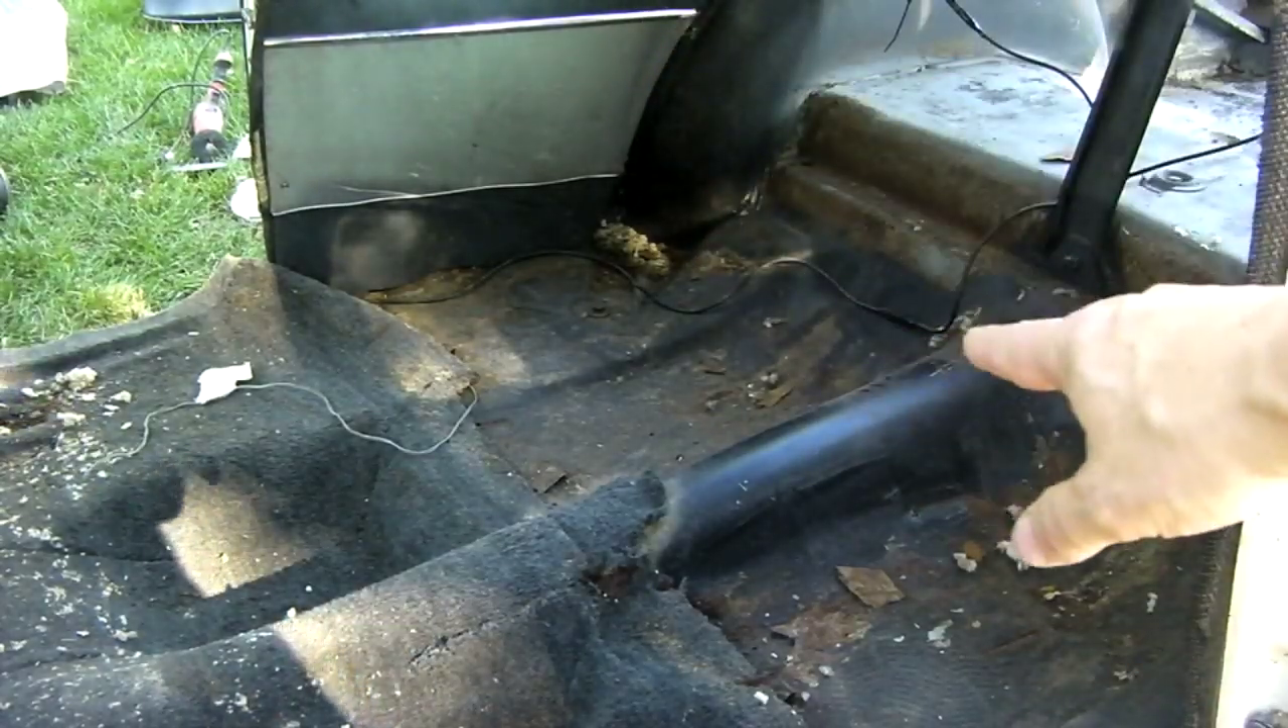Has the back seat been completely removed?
Yes.